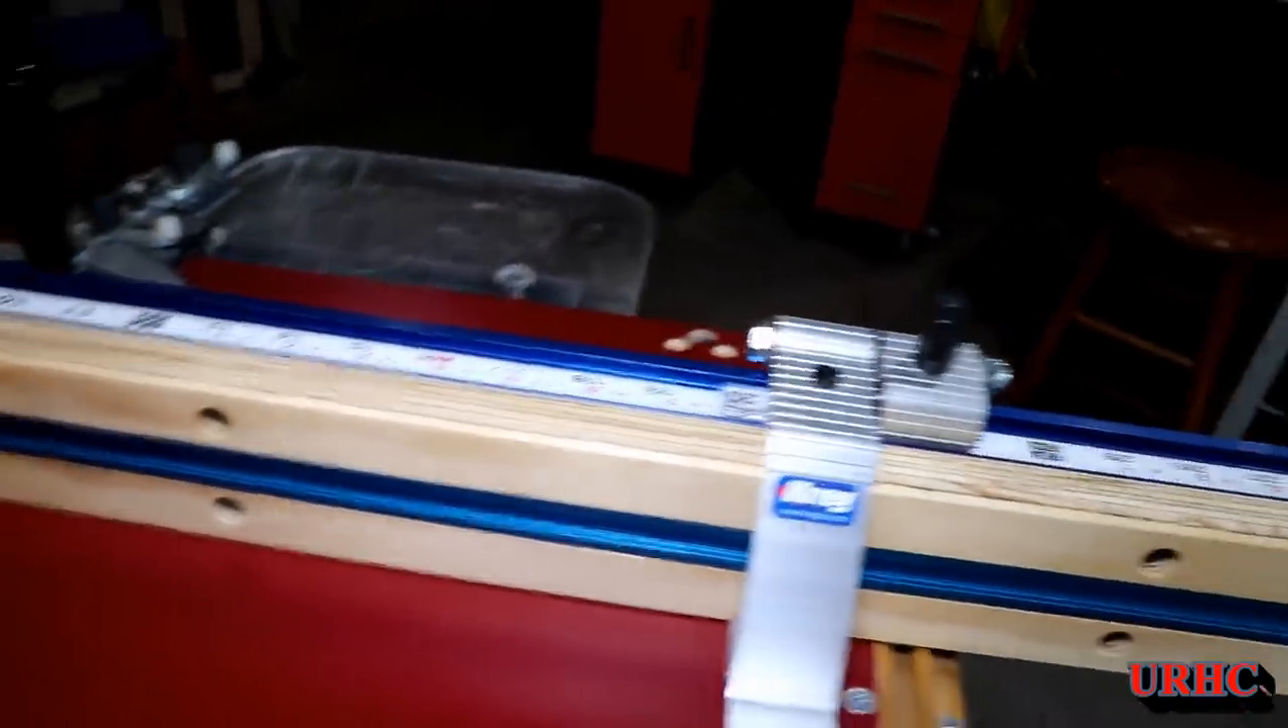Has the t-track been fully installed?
Yes.